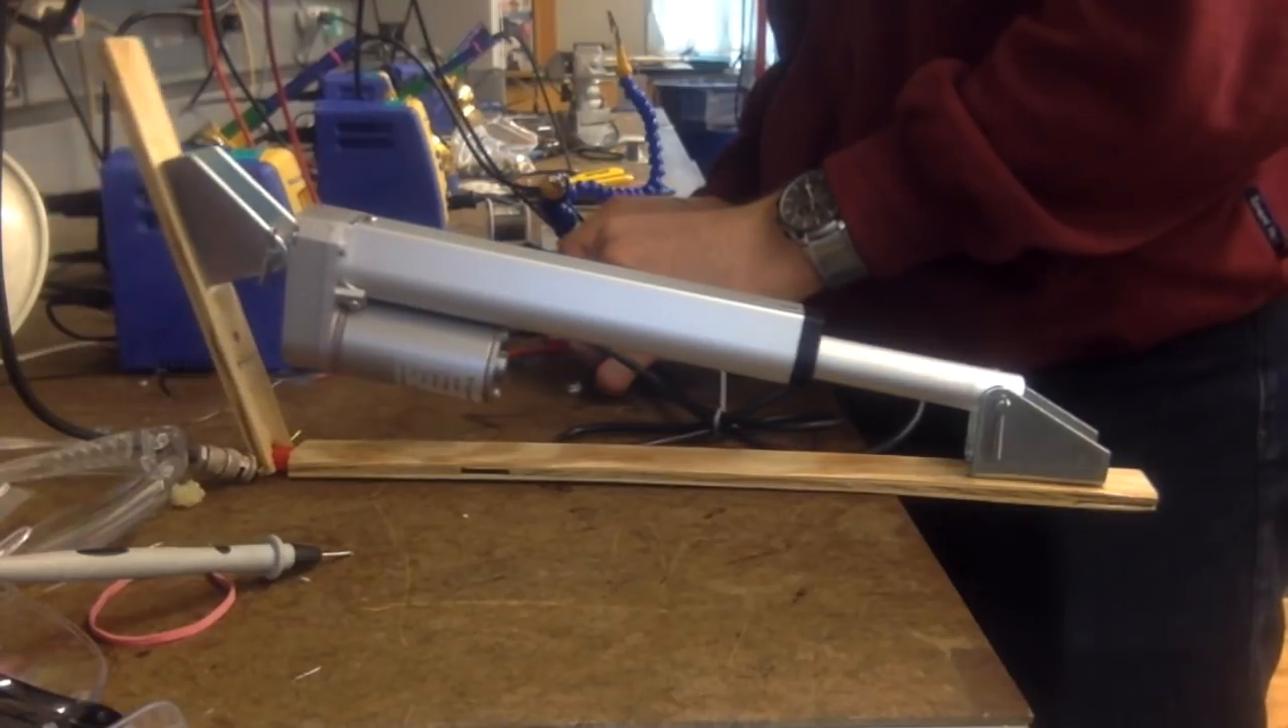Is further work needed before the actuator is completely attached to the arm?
No.